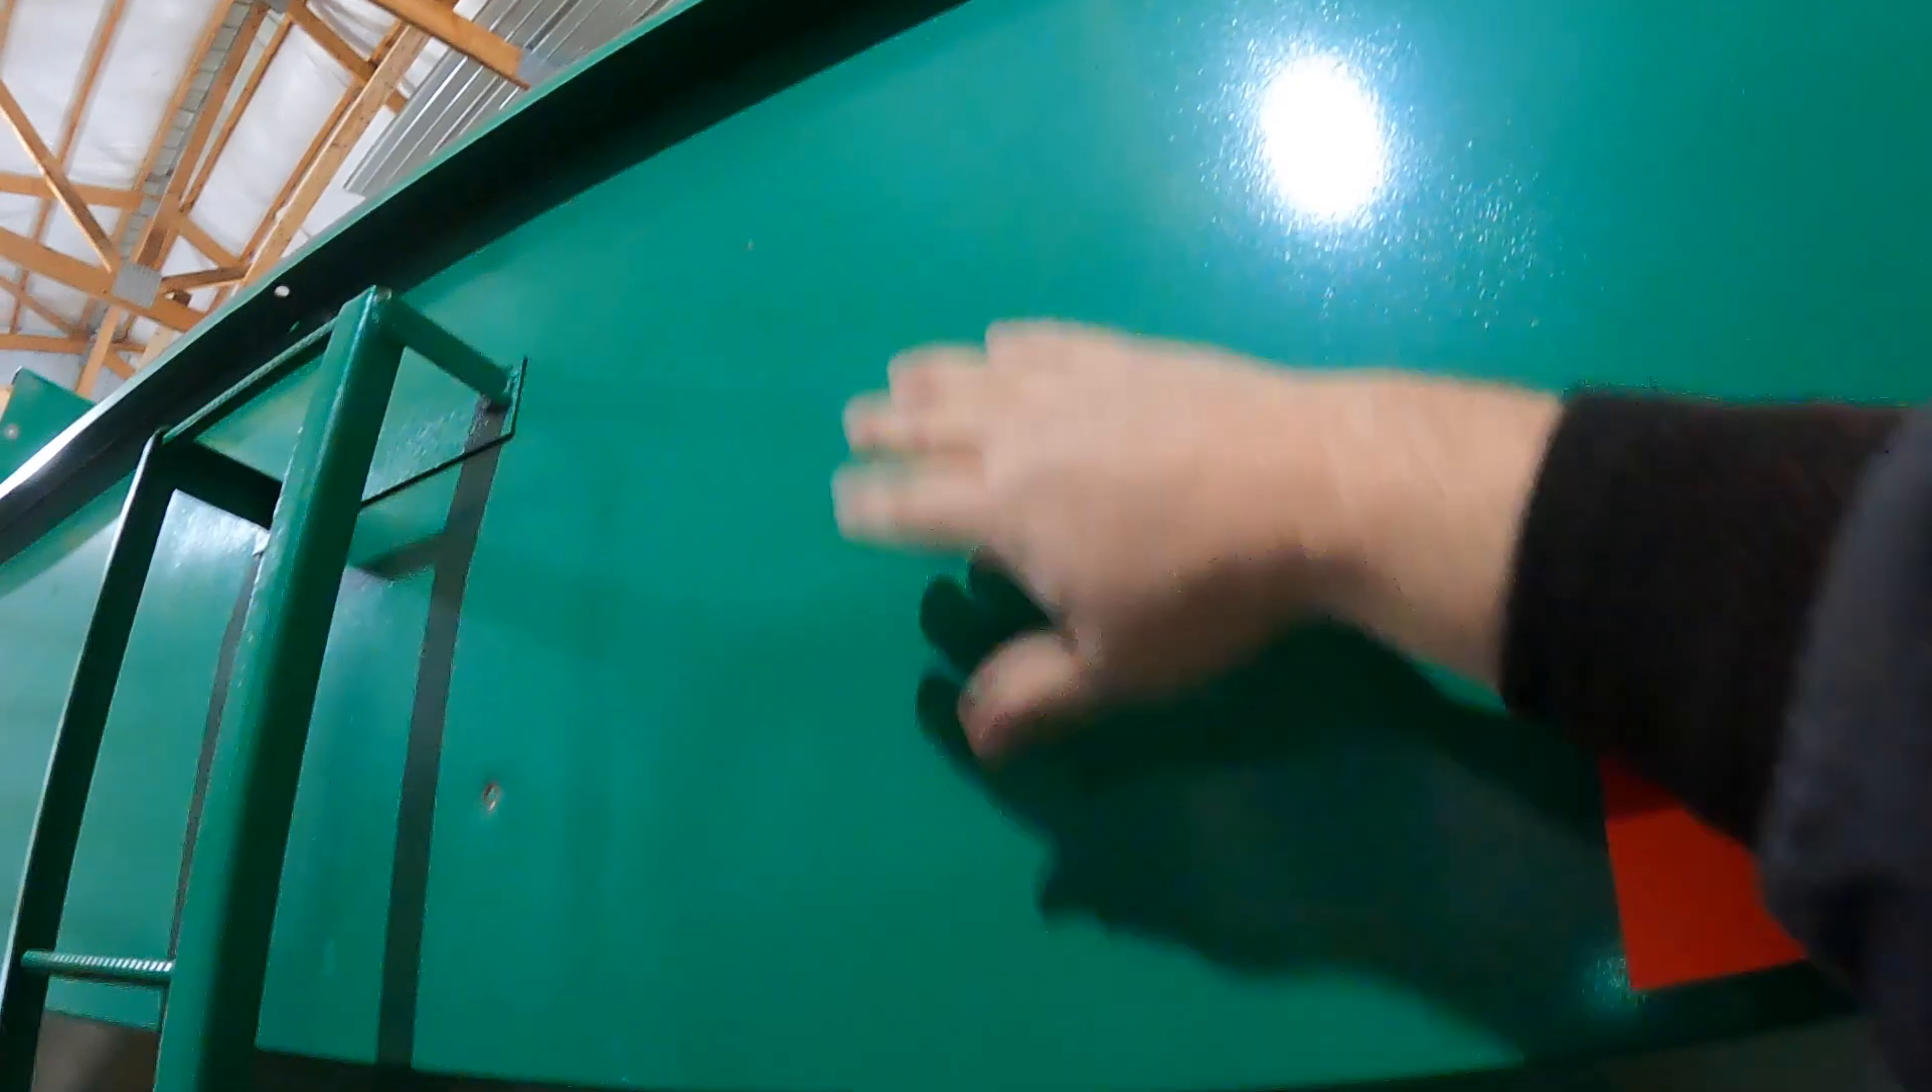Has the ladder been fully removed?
No.